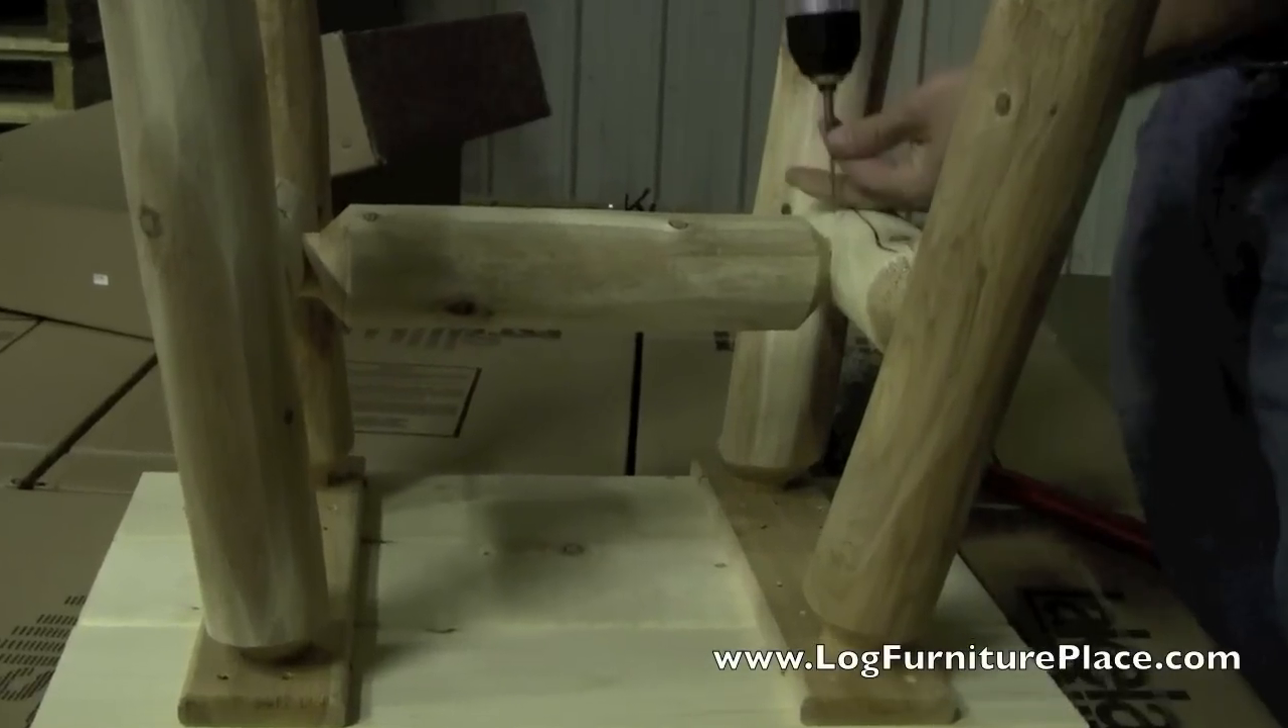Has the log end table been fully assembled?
No.